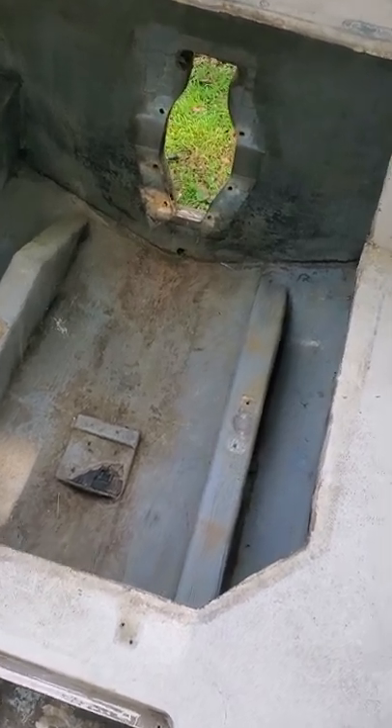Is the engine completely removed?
Yes.